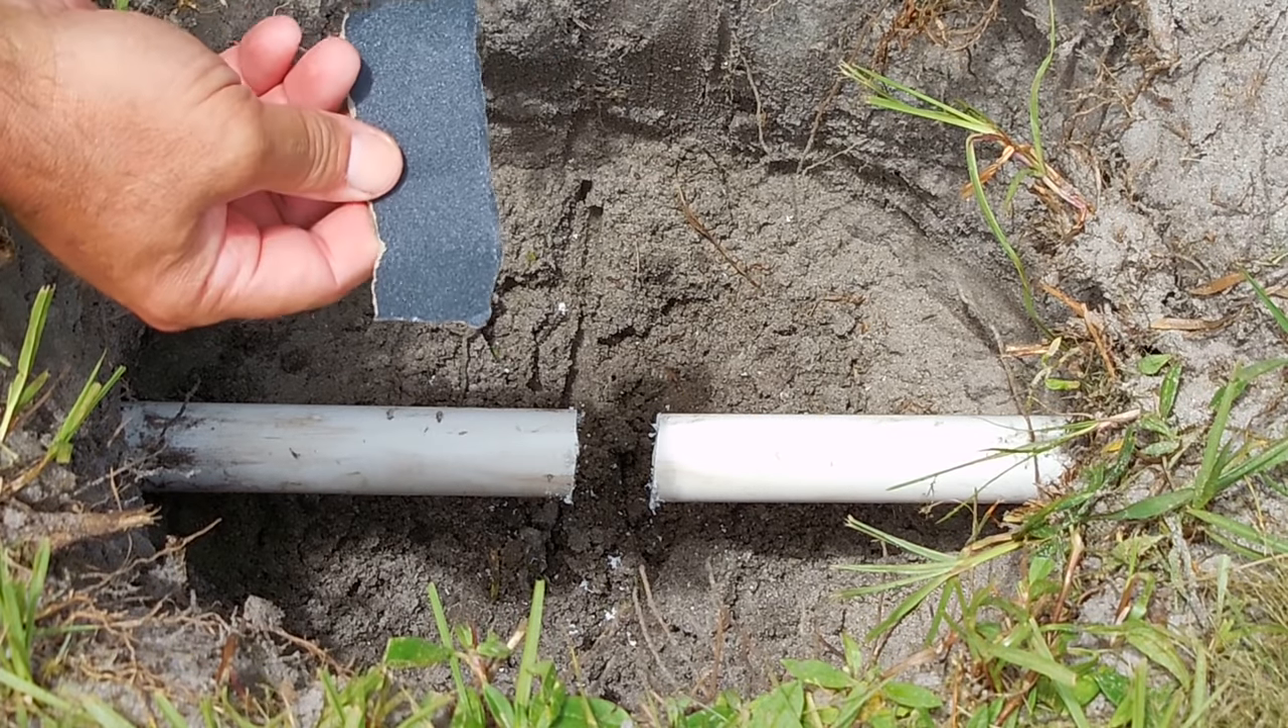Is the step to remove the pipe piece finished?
Yes.